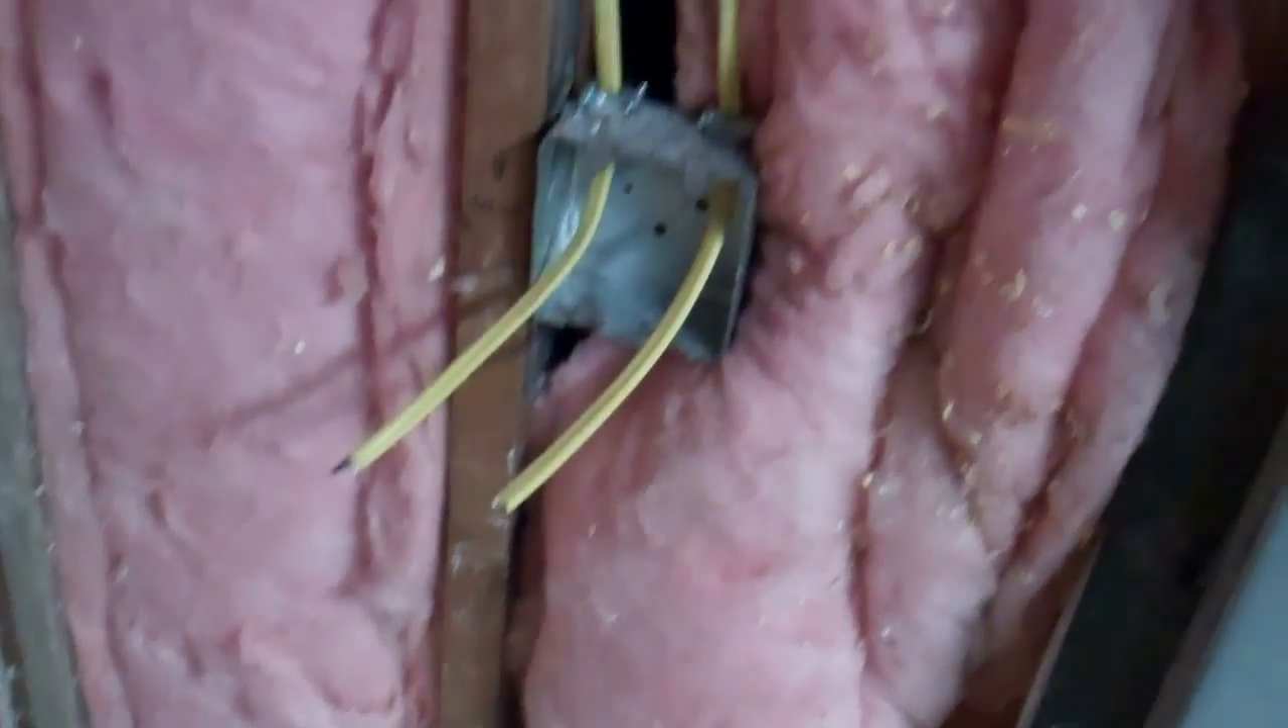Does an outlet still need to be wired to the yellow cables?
Yes.